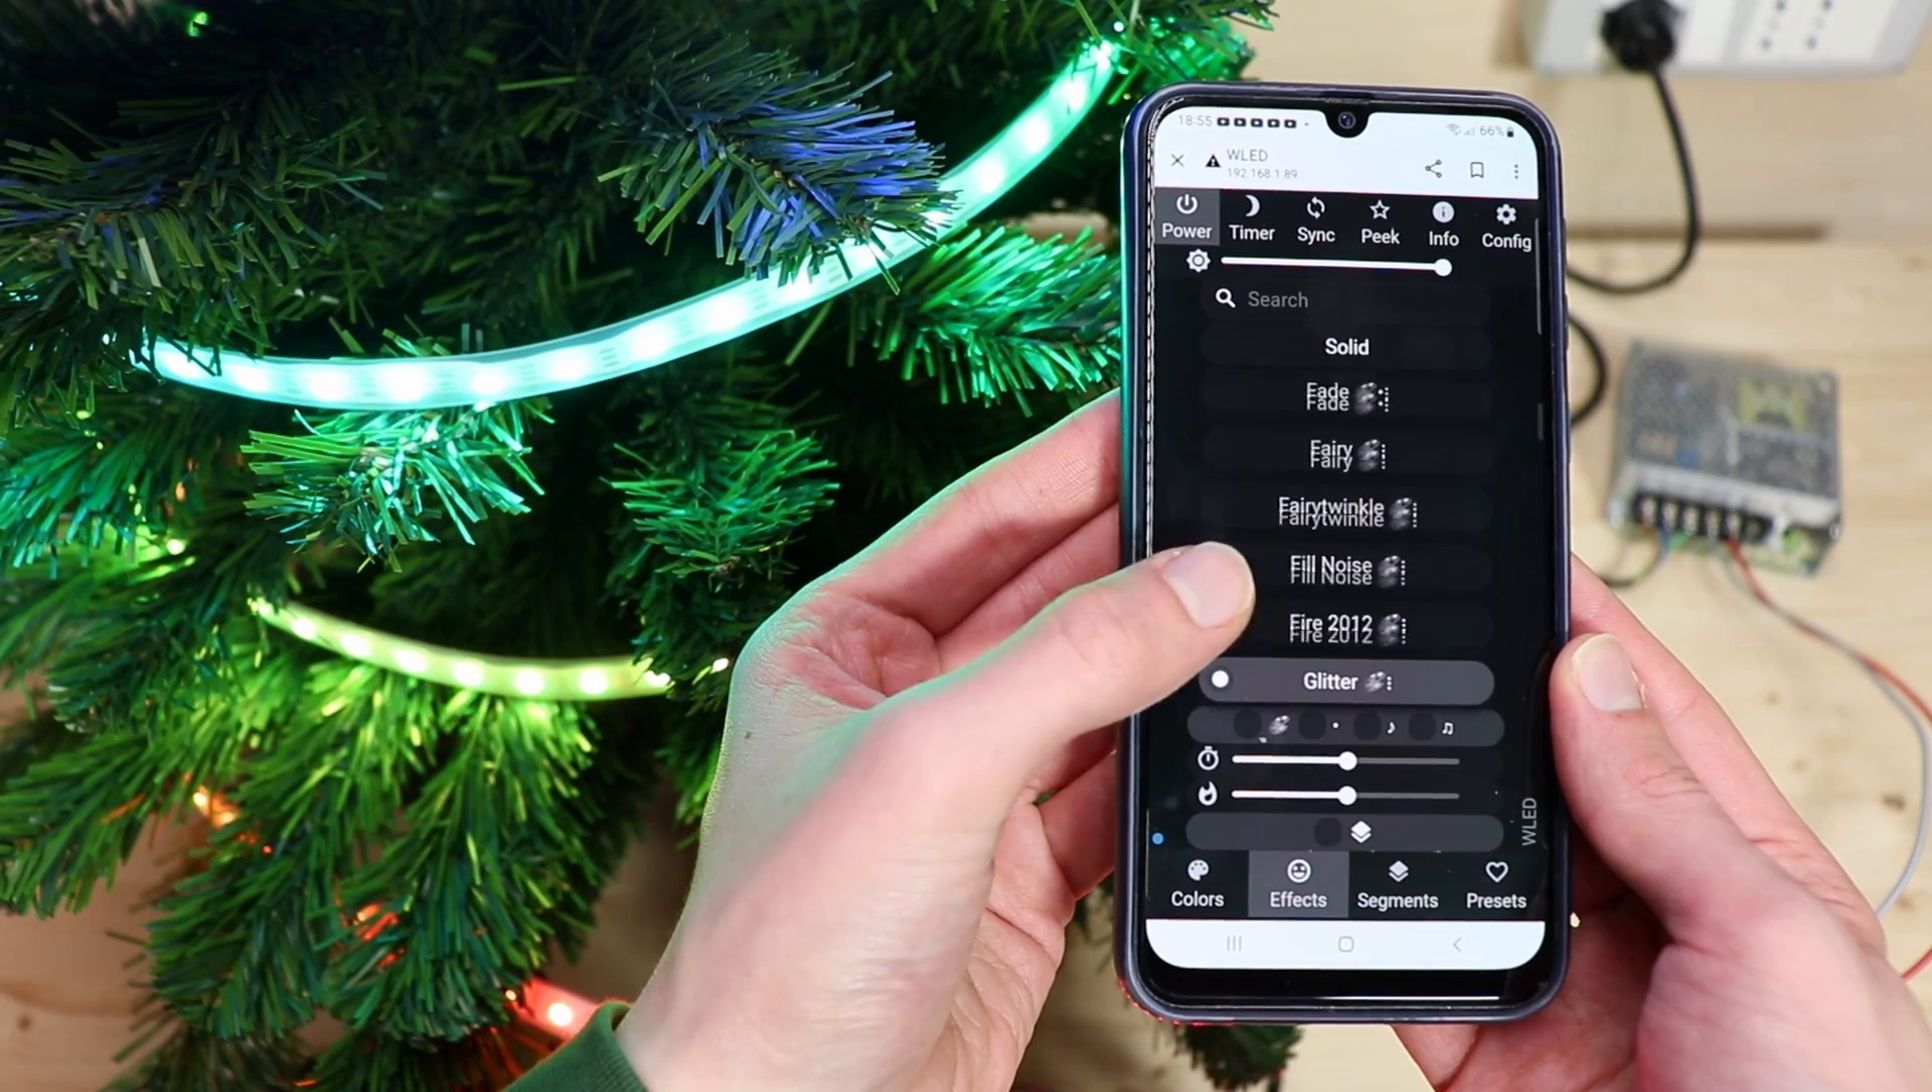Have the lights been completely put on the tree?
Yes.